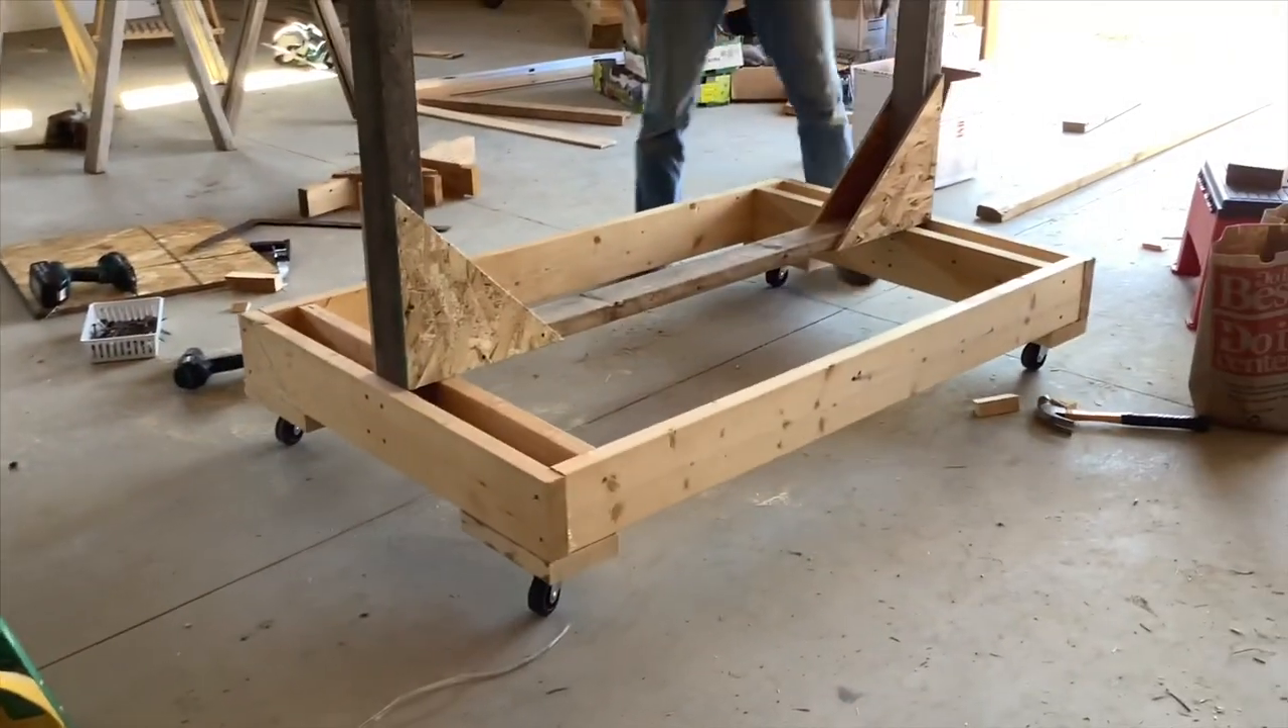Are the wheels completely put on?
Yes.